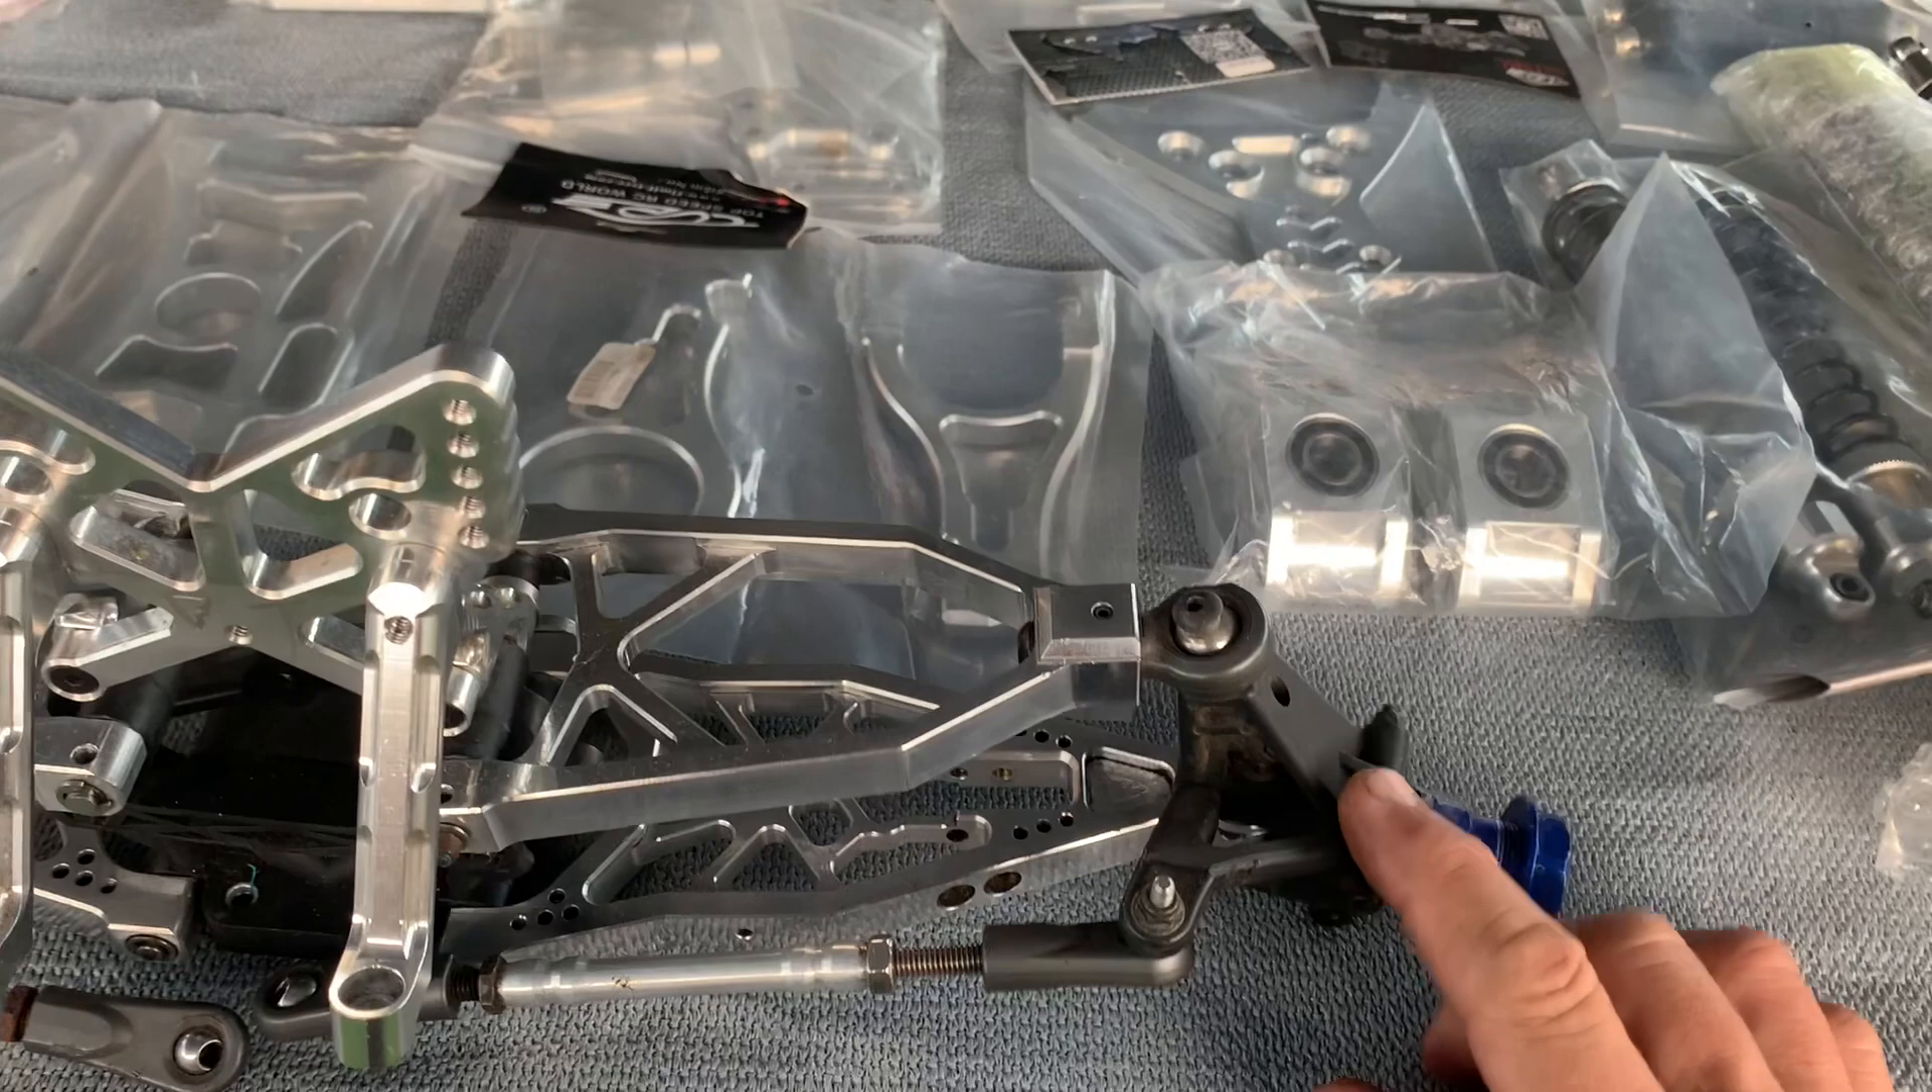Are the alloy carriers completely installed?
No.